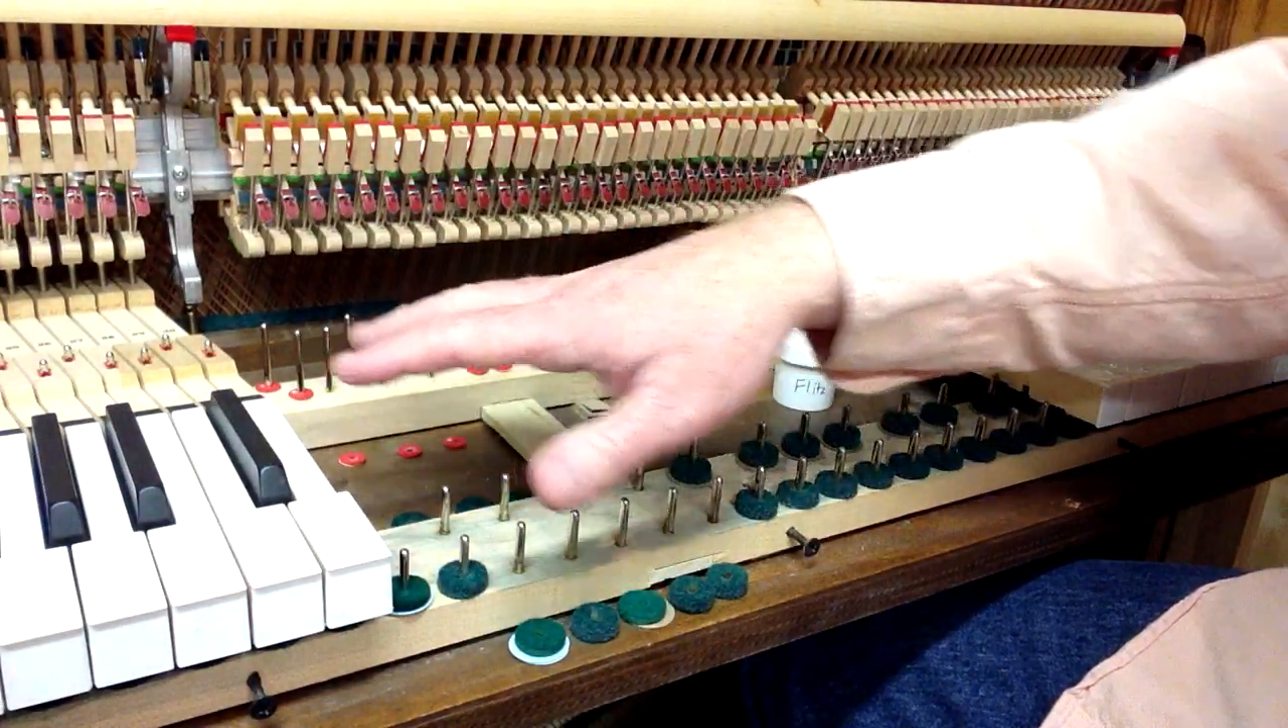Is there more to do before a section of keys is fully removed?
No.